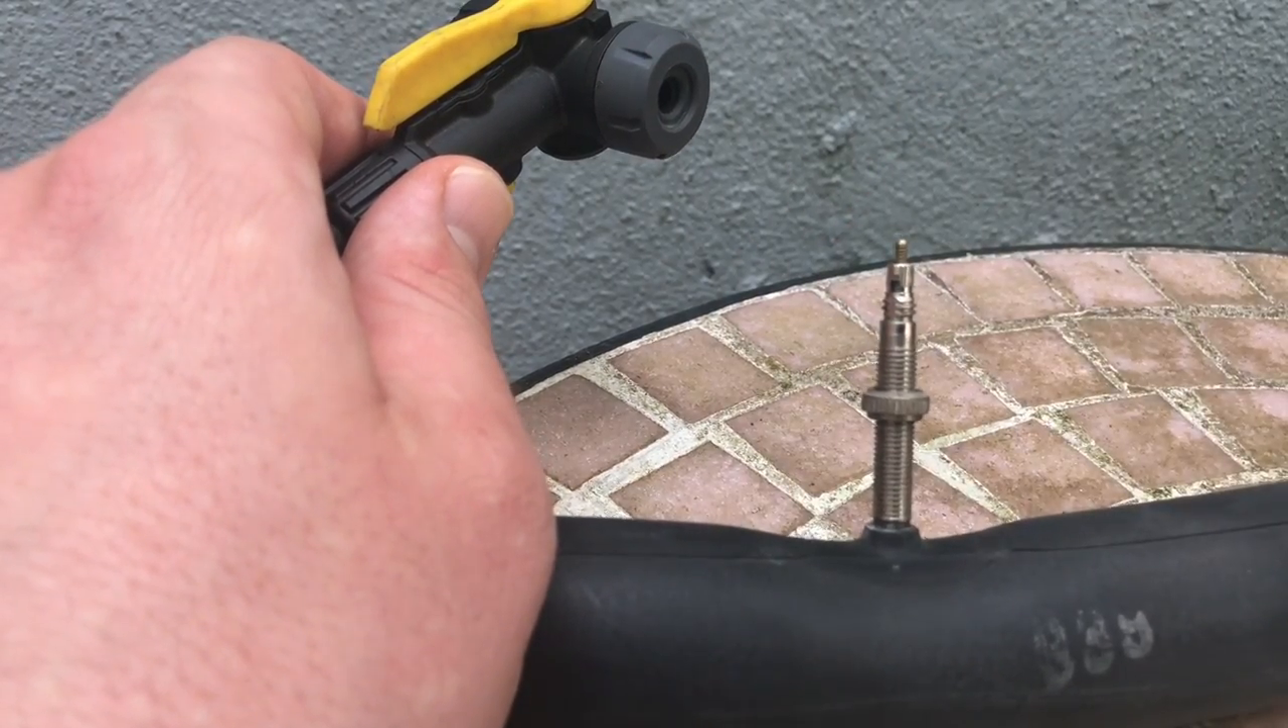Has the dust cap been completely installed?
No.